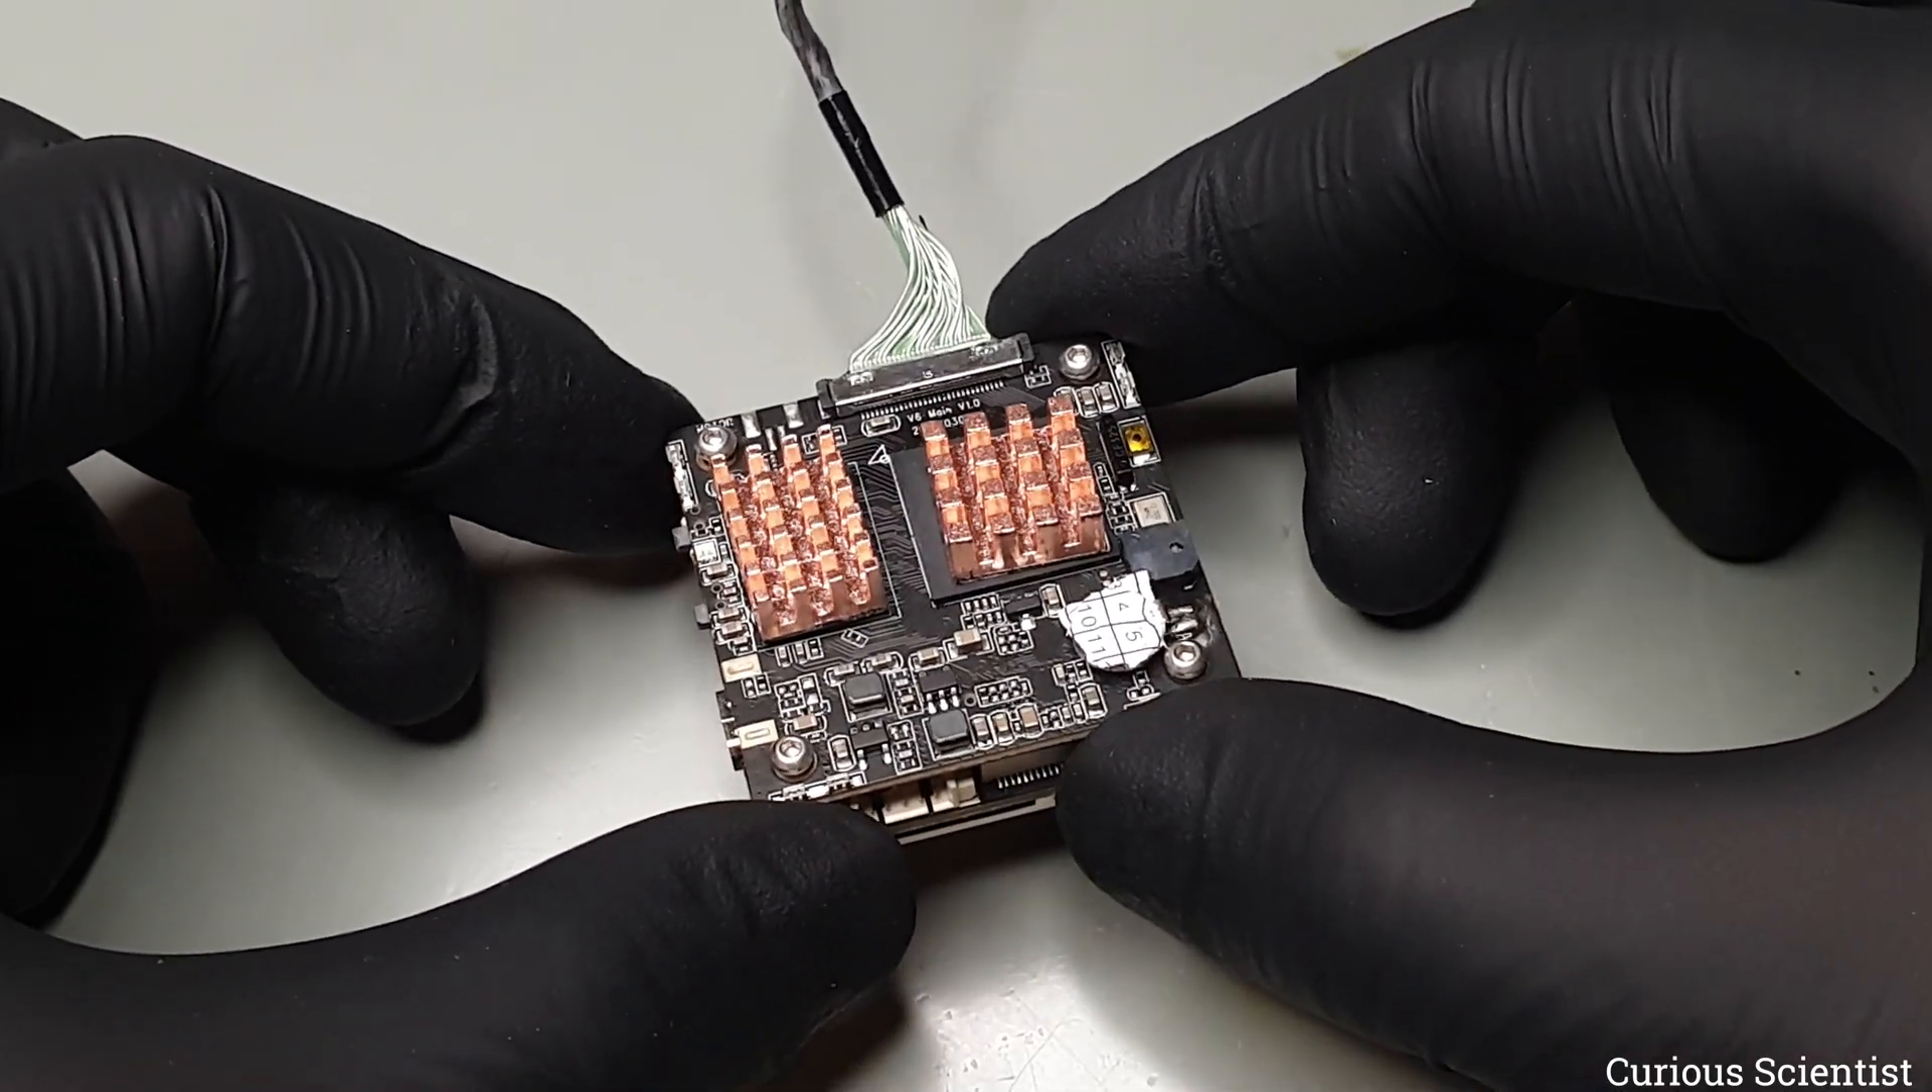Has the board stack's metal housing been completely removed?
Yes.